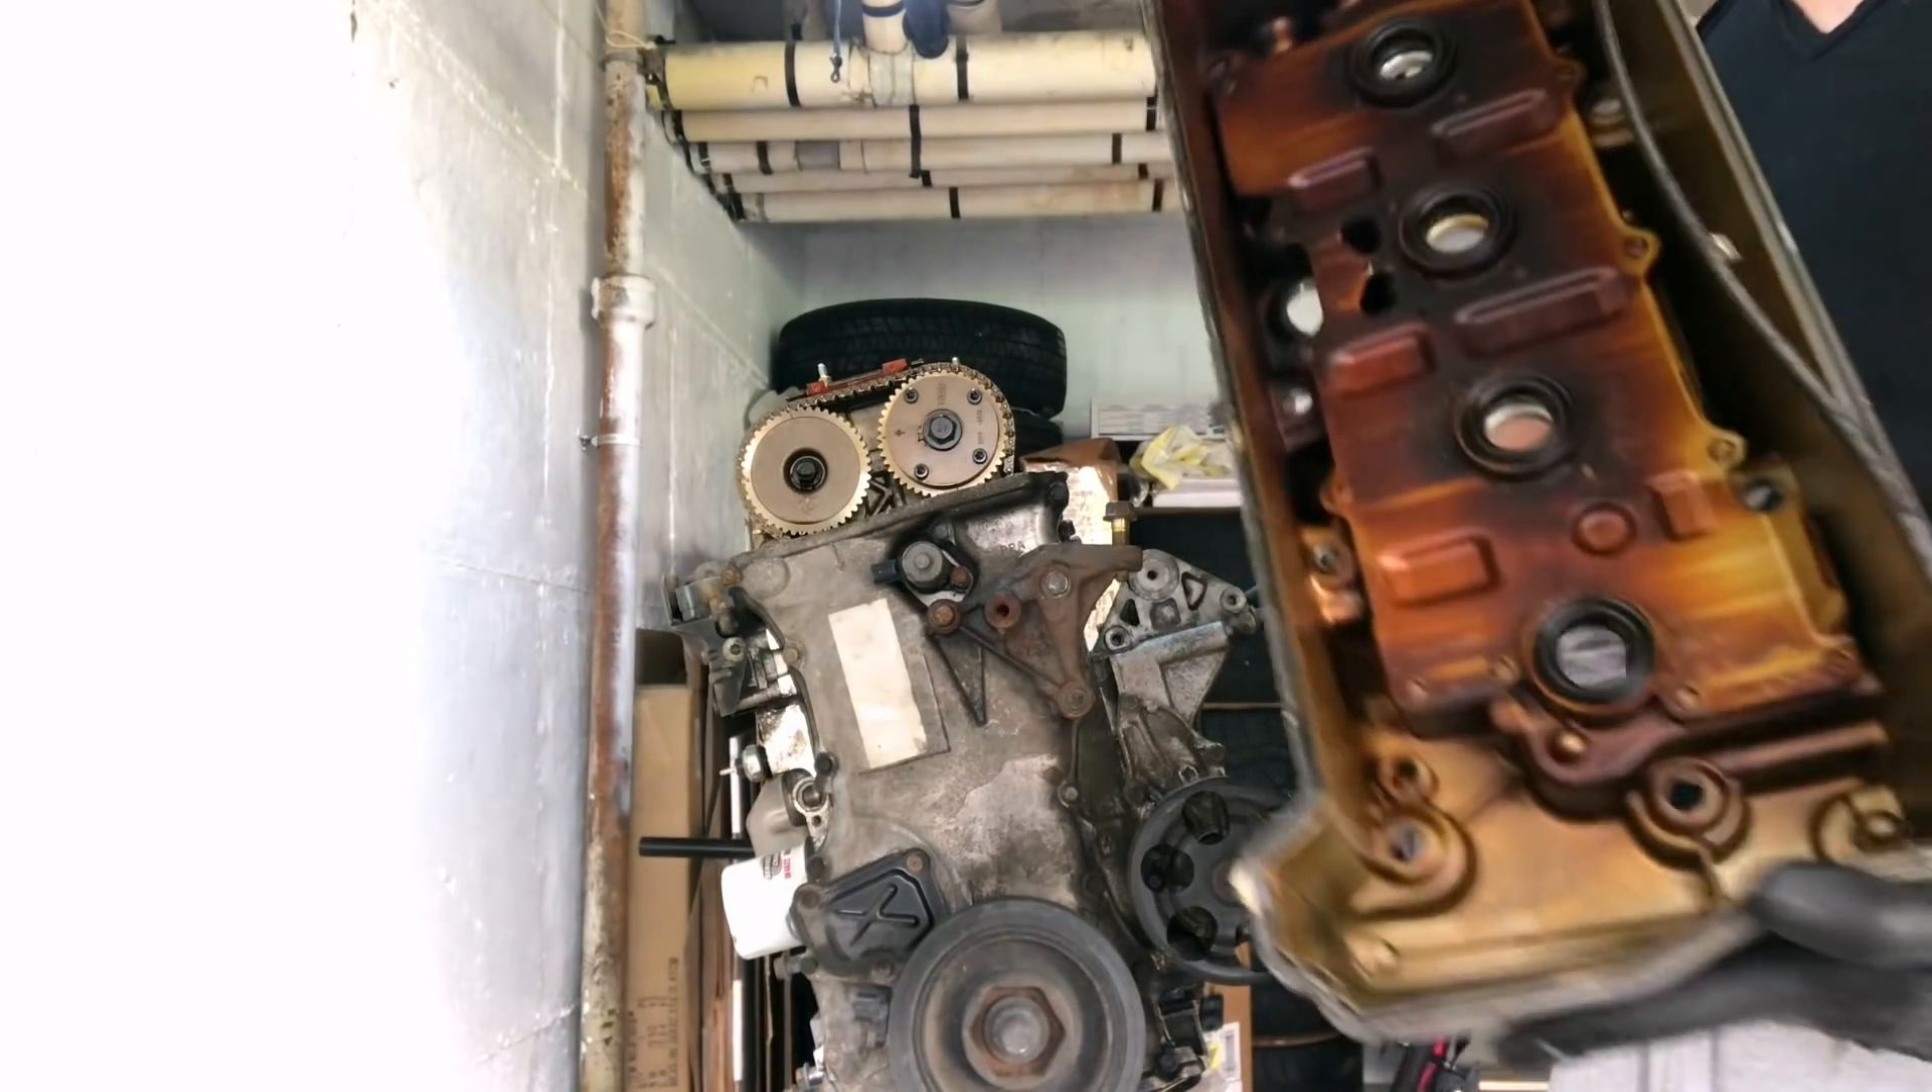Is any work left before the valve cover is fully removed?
No.